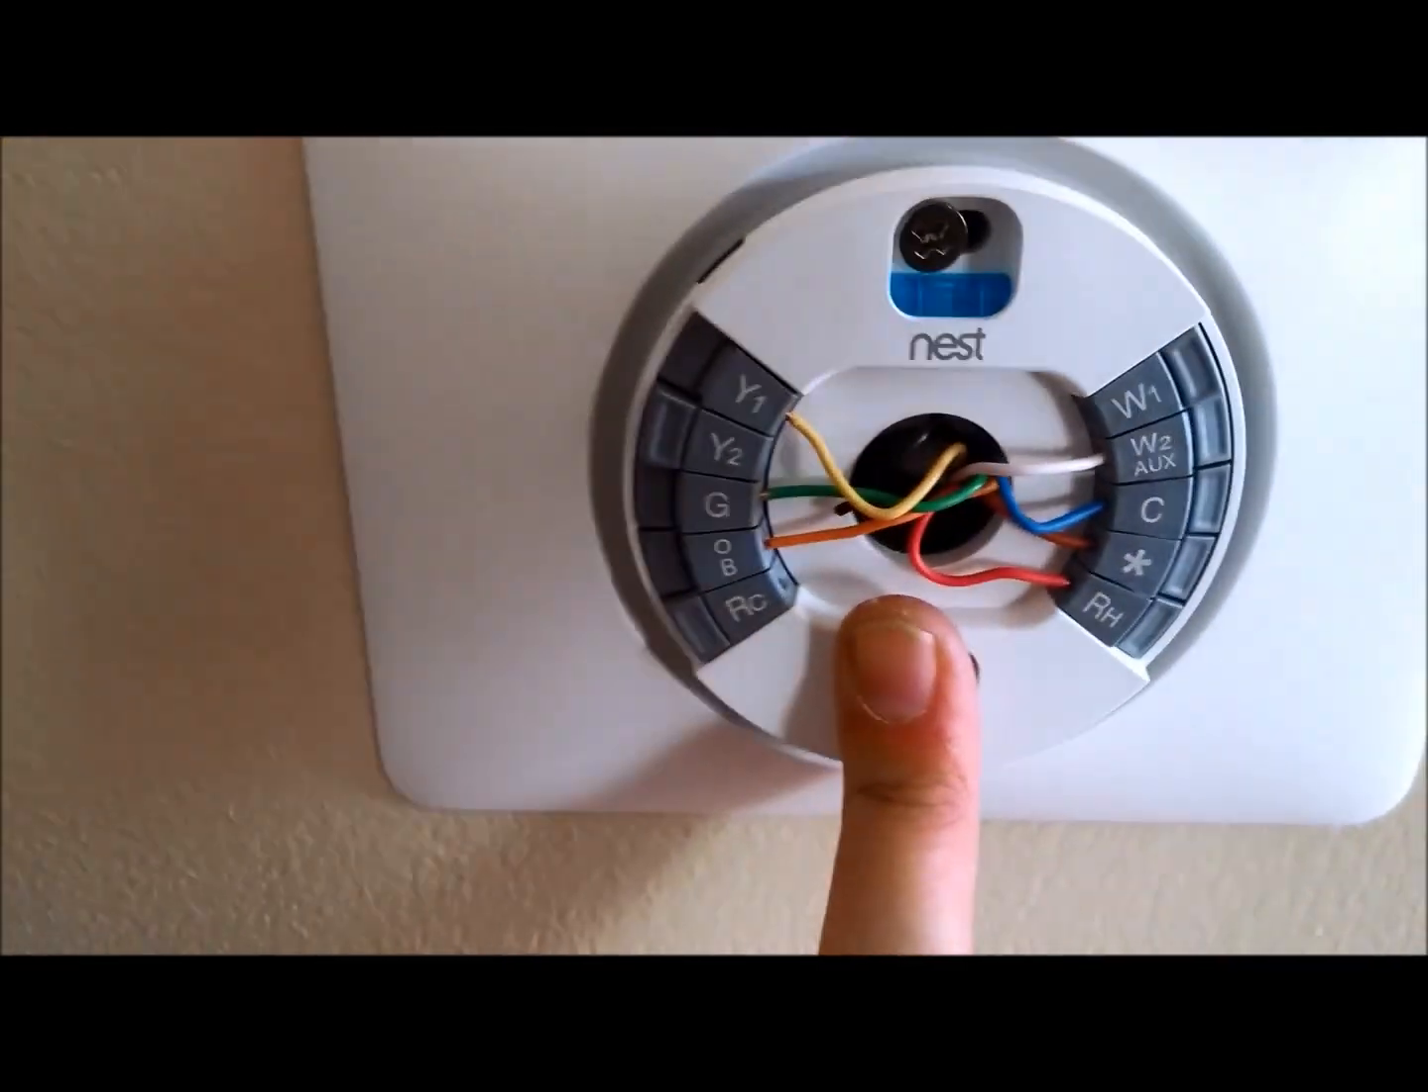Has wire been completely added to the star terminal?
Yes.